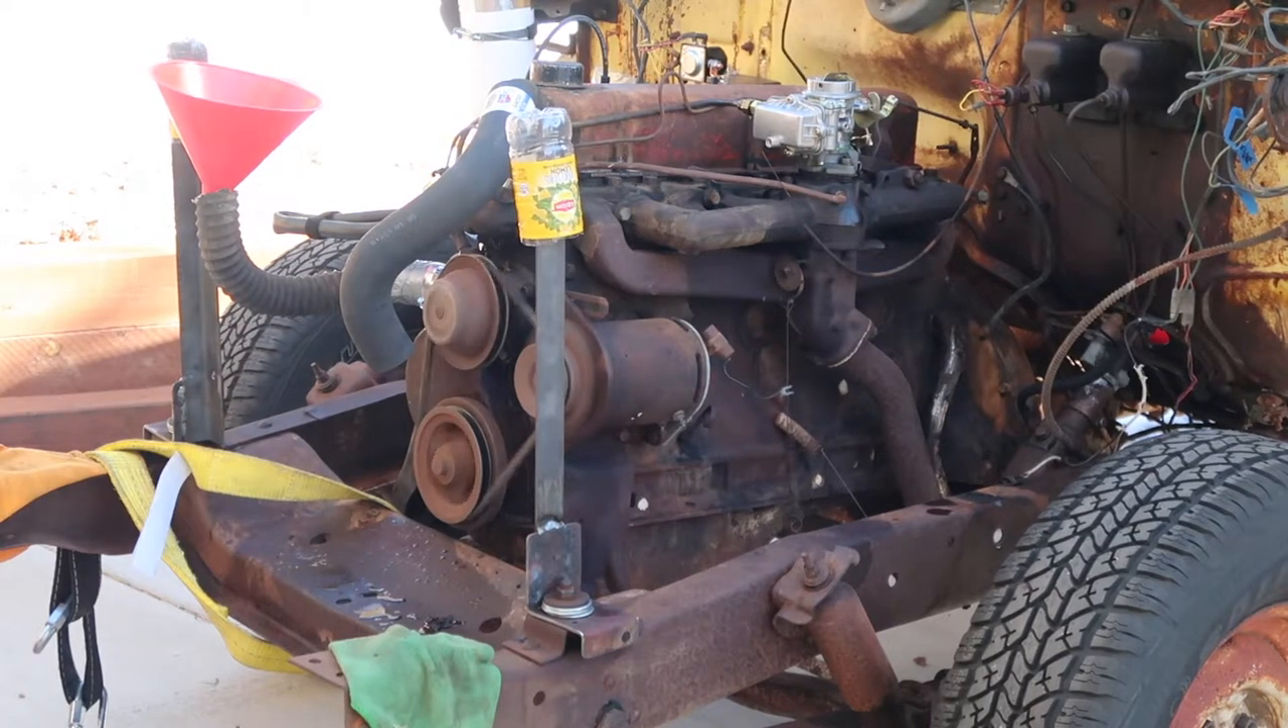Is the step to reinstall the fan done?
No.